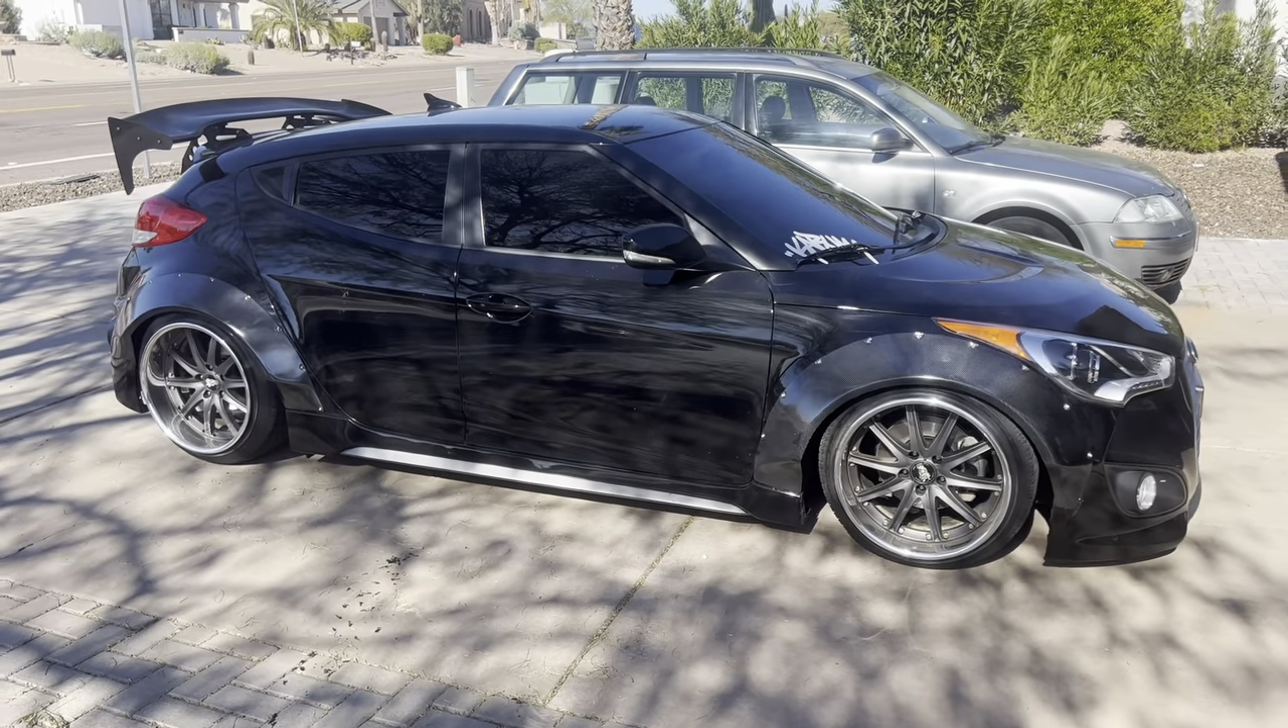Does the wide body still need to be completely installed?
No.